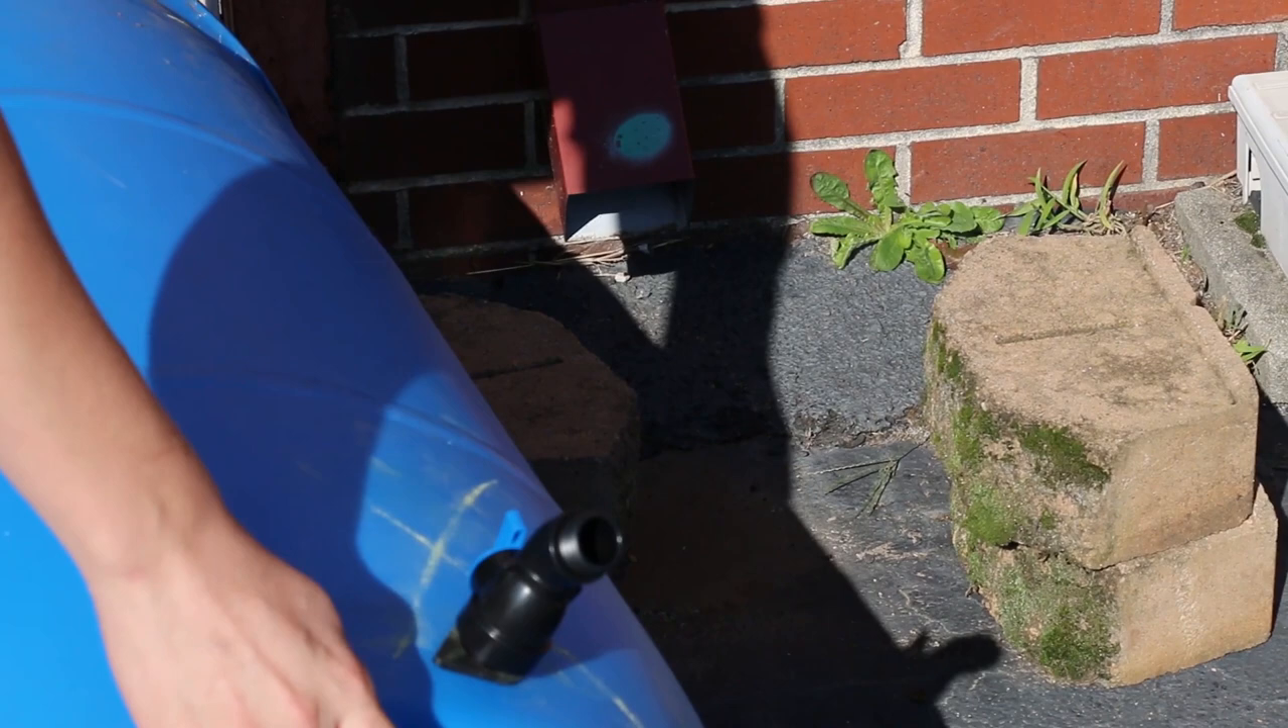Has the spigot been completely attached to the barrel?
Yes.